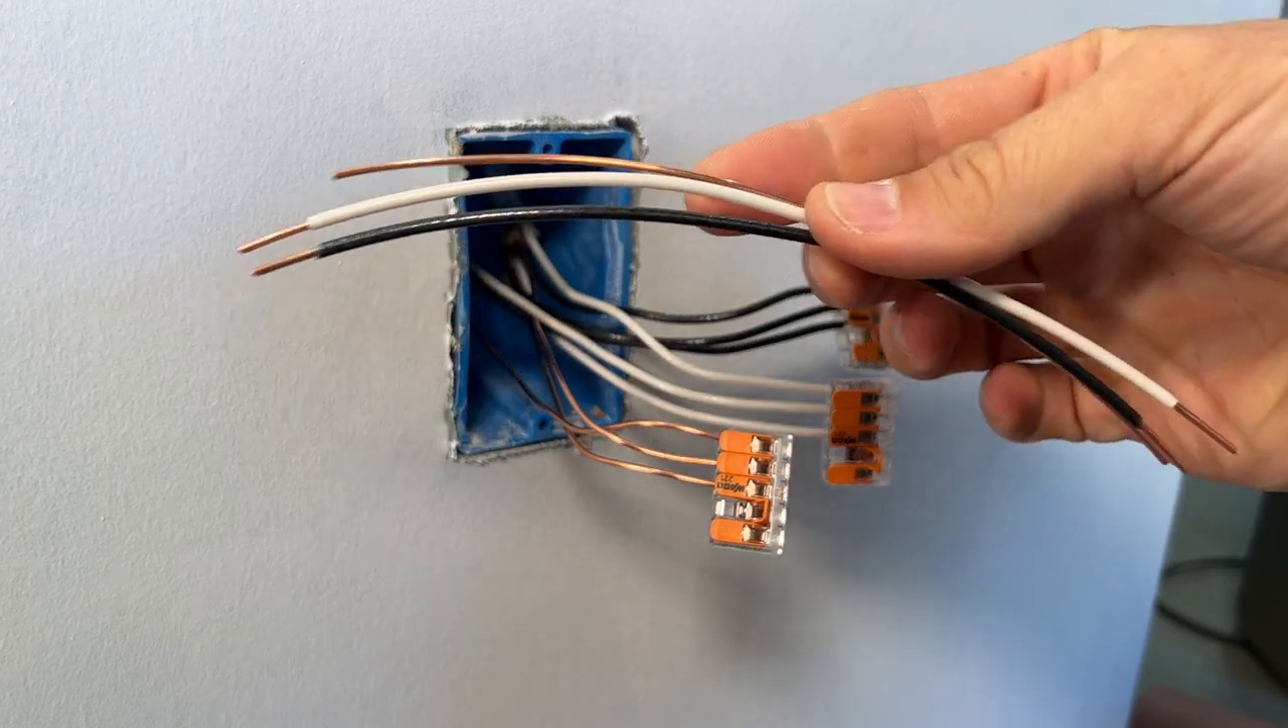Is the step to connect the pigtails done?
No.